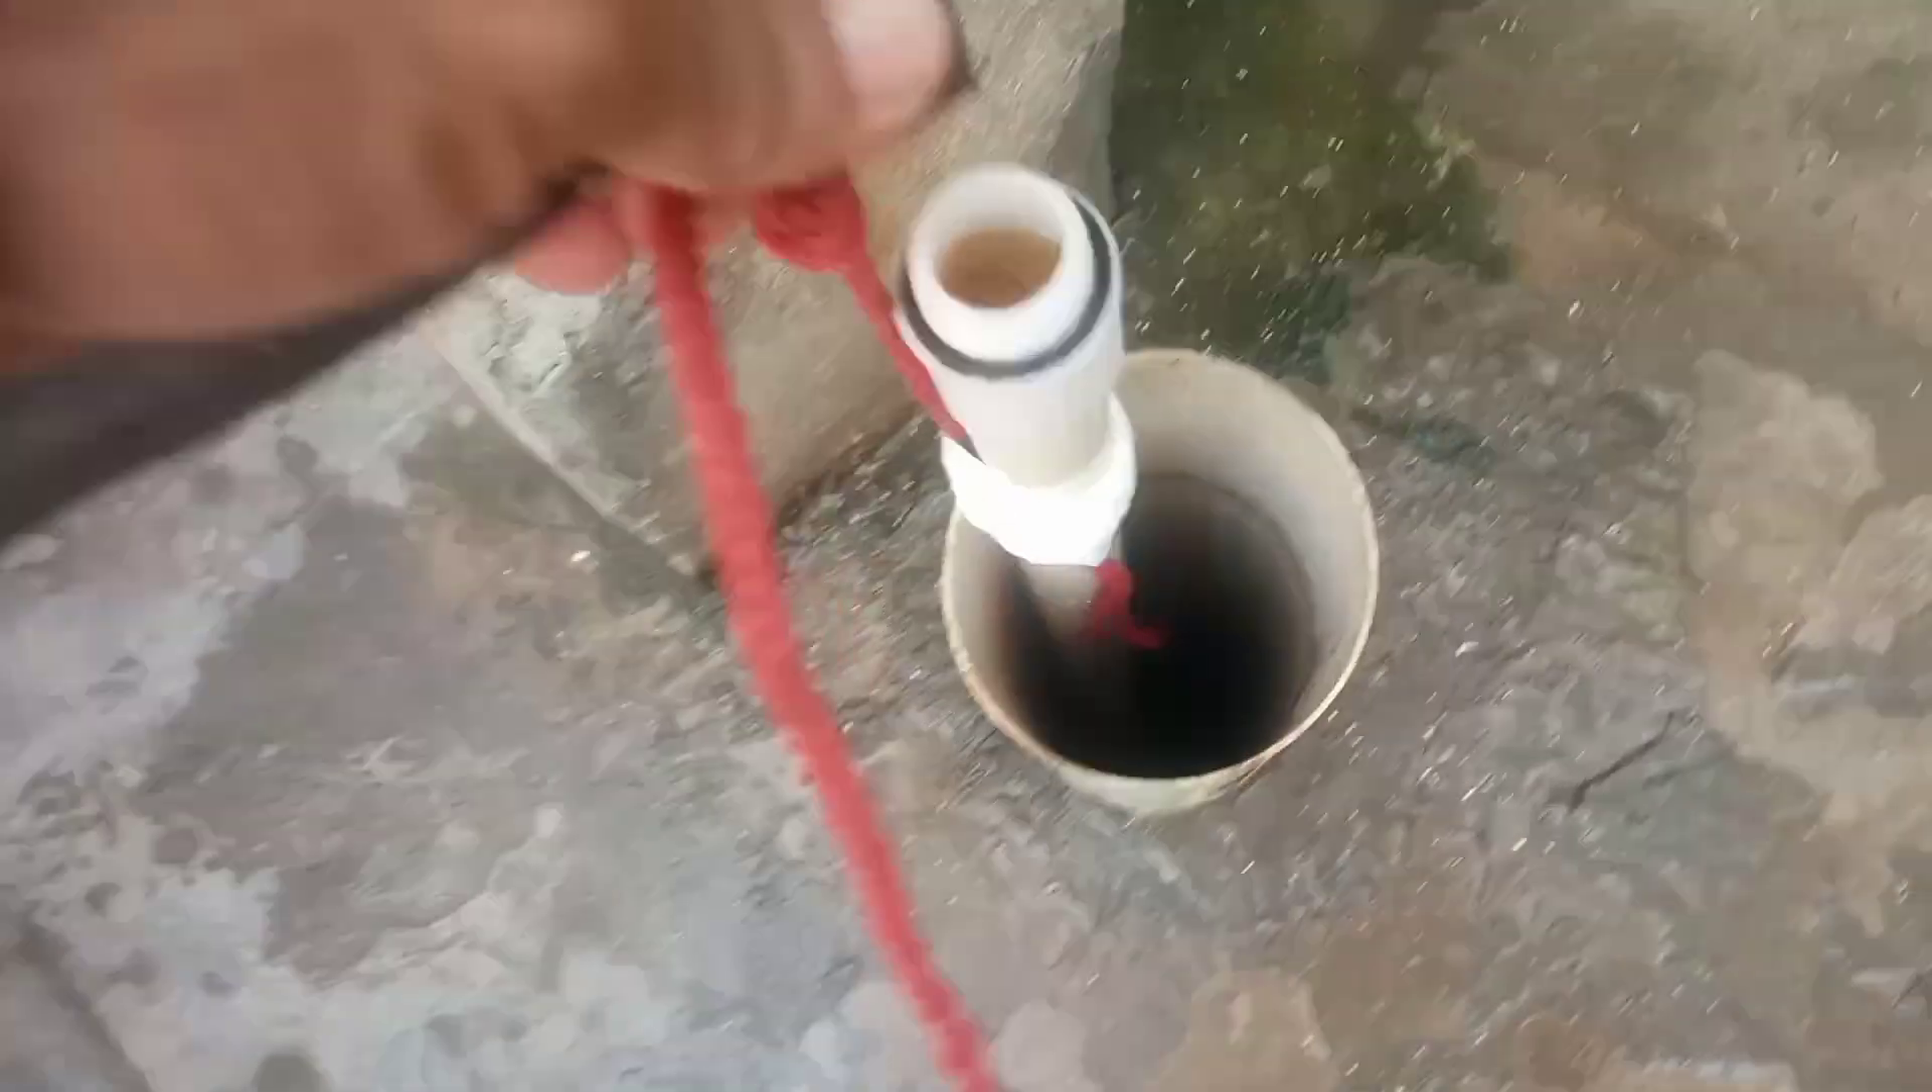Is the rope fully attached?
Yes.